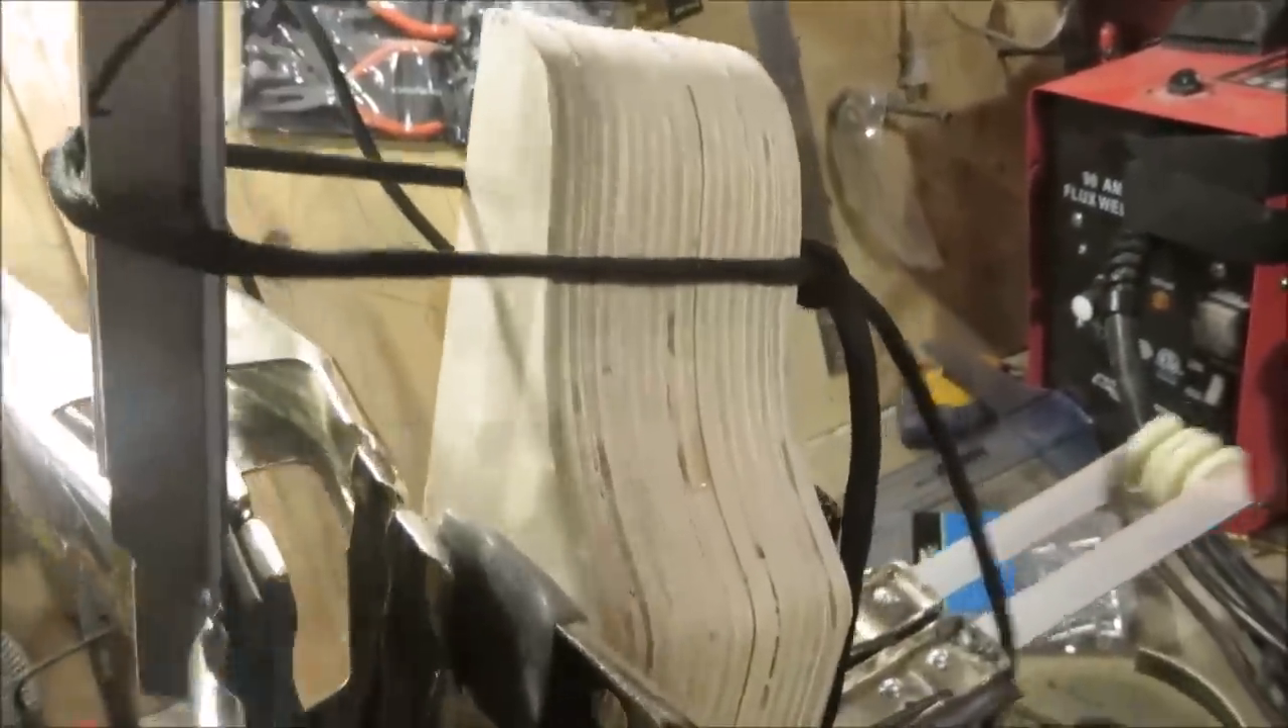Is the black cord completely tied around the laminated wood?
Yes.